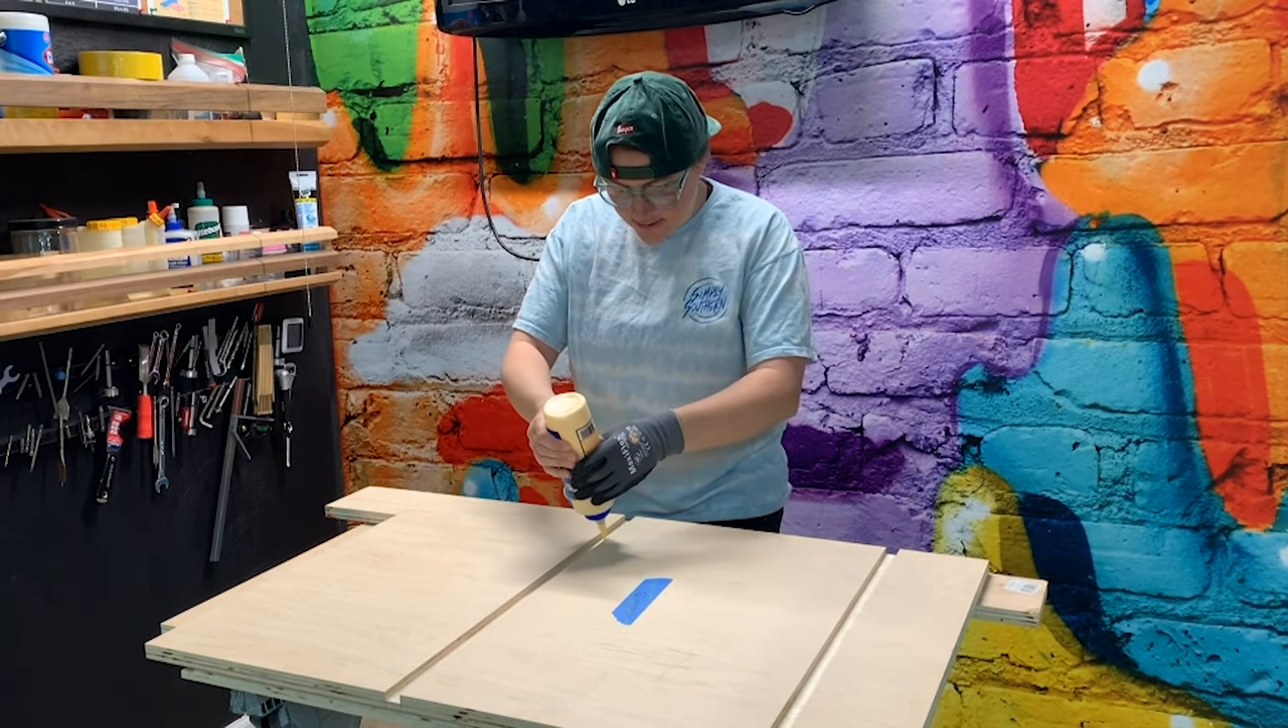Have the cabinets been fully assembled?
No.